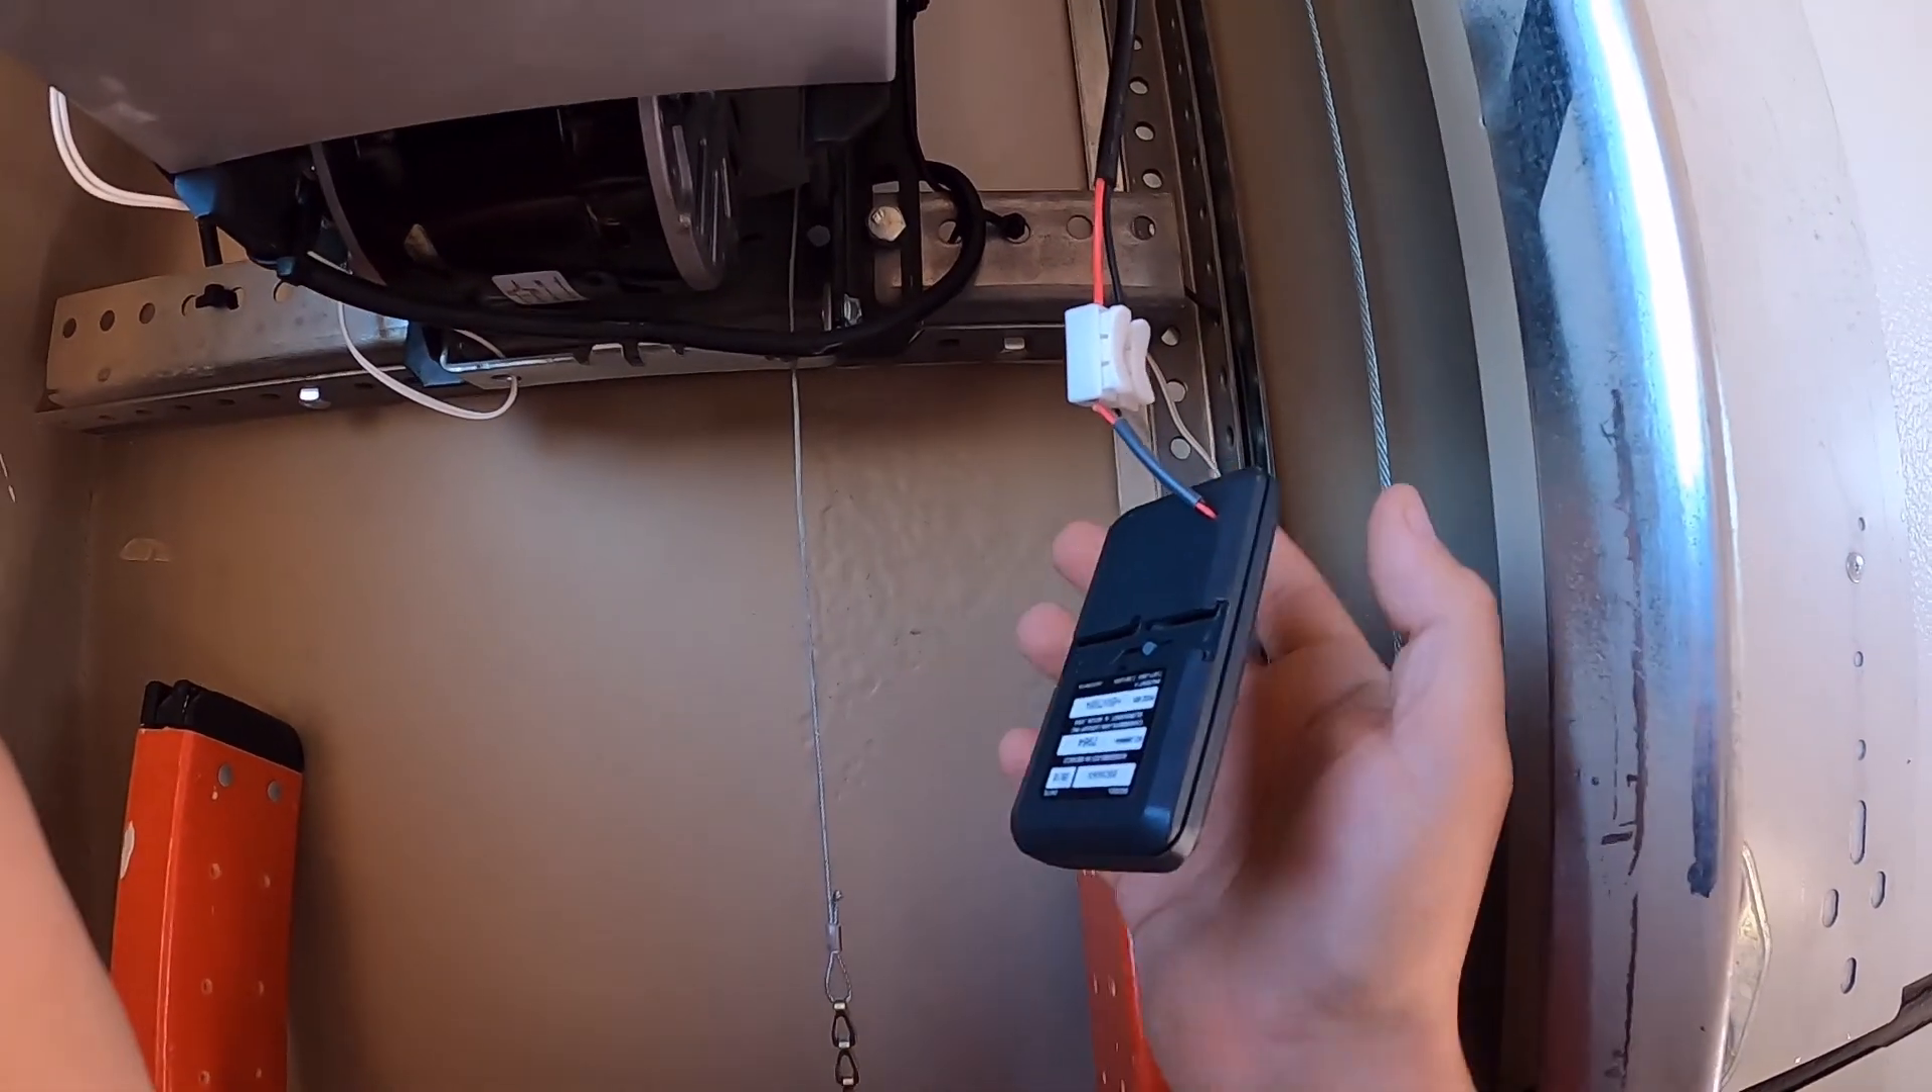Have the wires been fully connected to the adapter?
Yes.